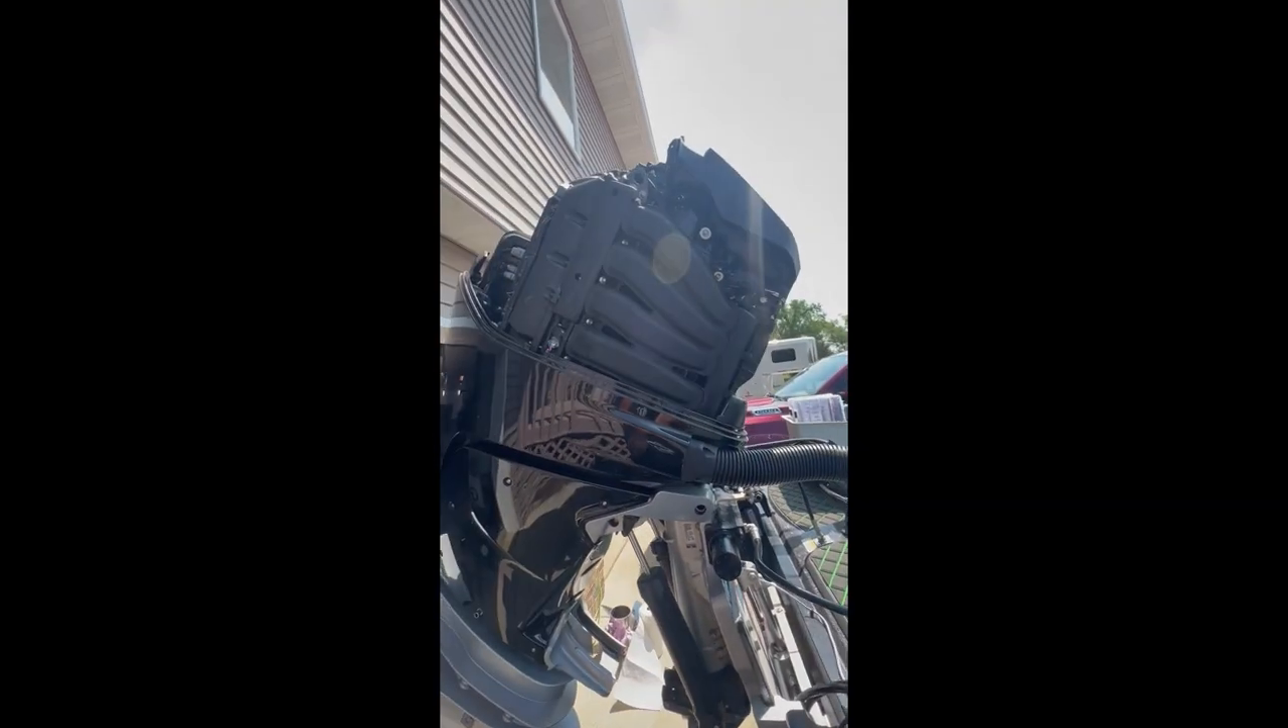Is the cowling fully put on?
No.